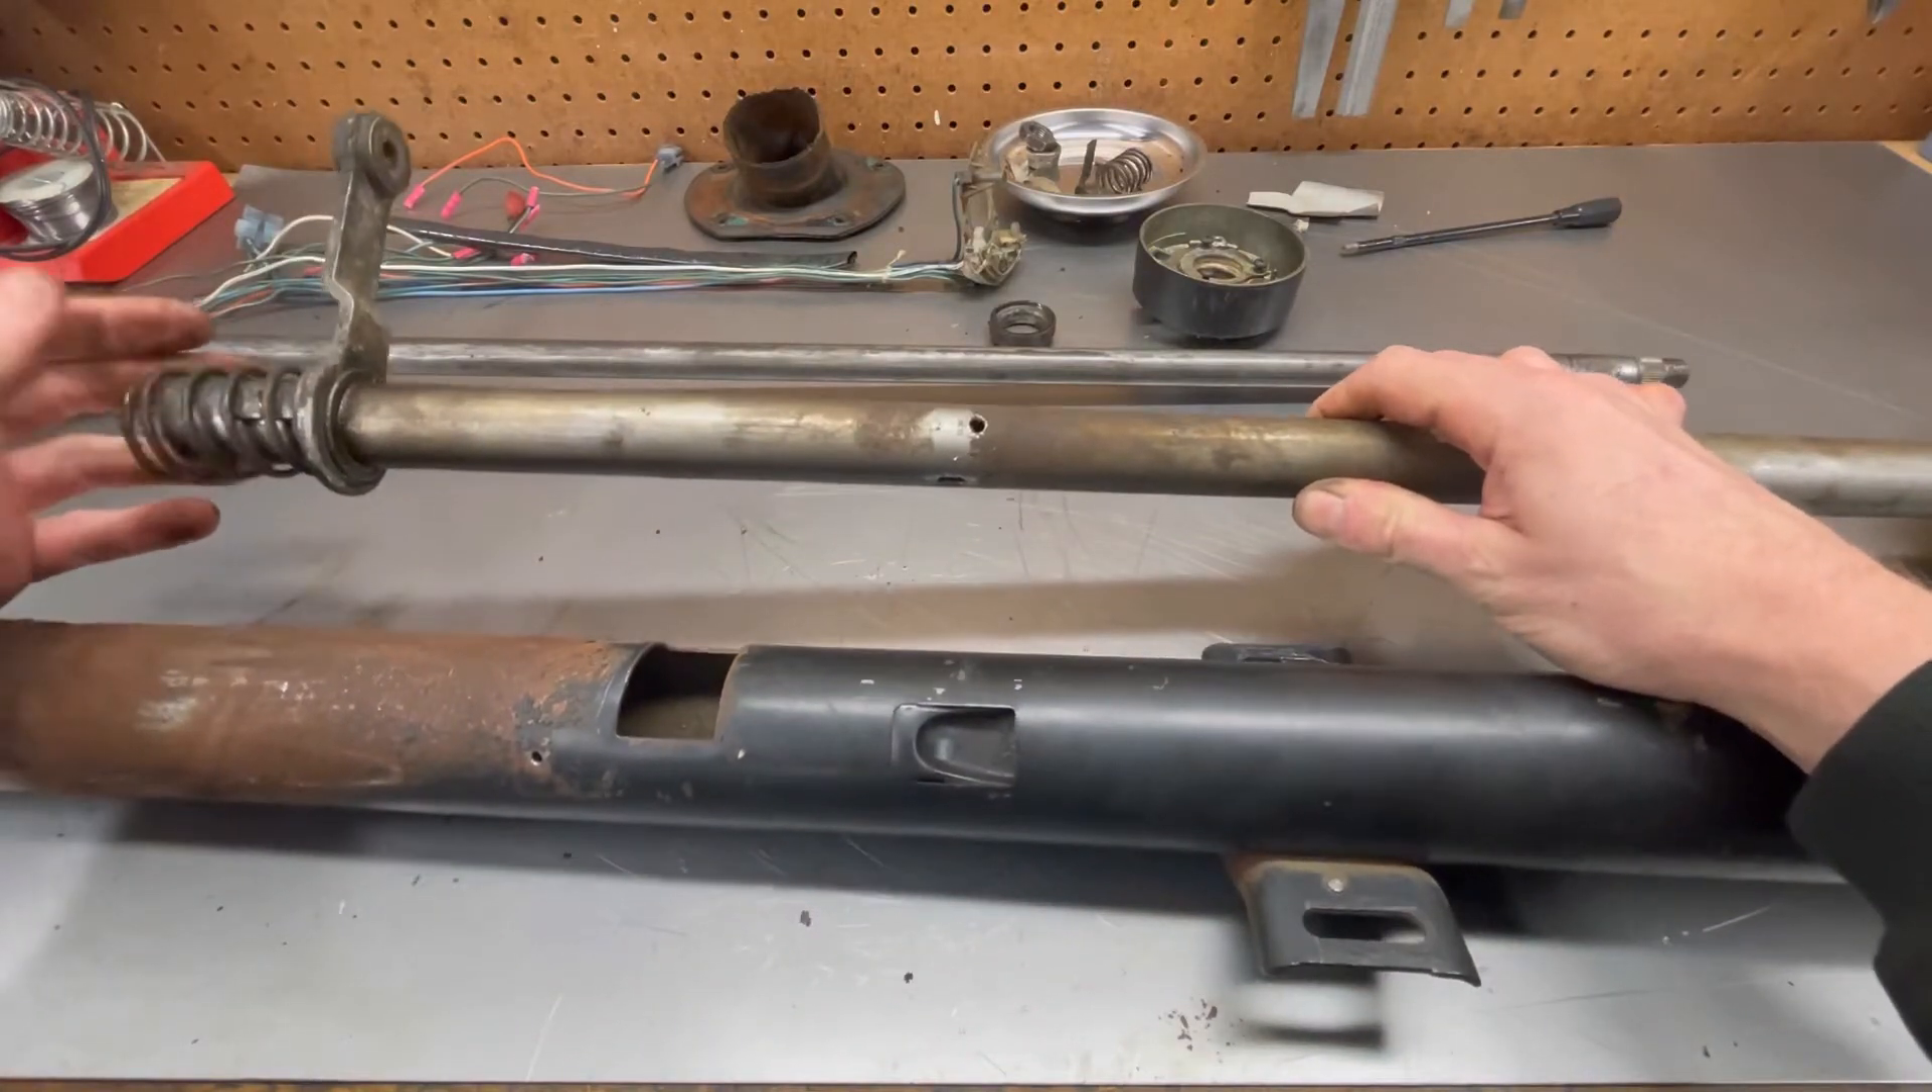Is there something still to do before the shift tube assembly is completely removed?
No.